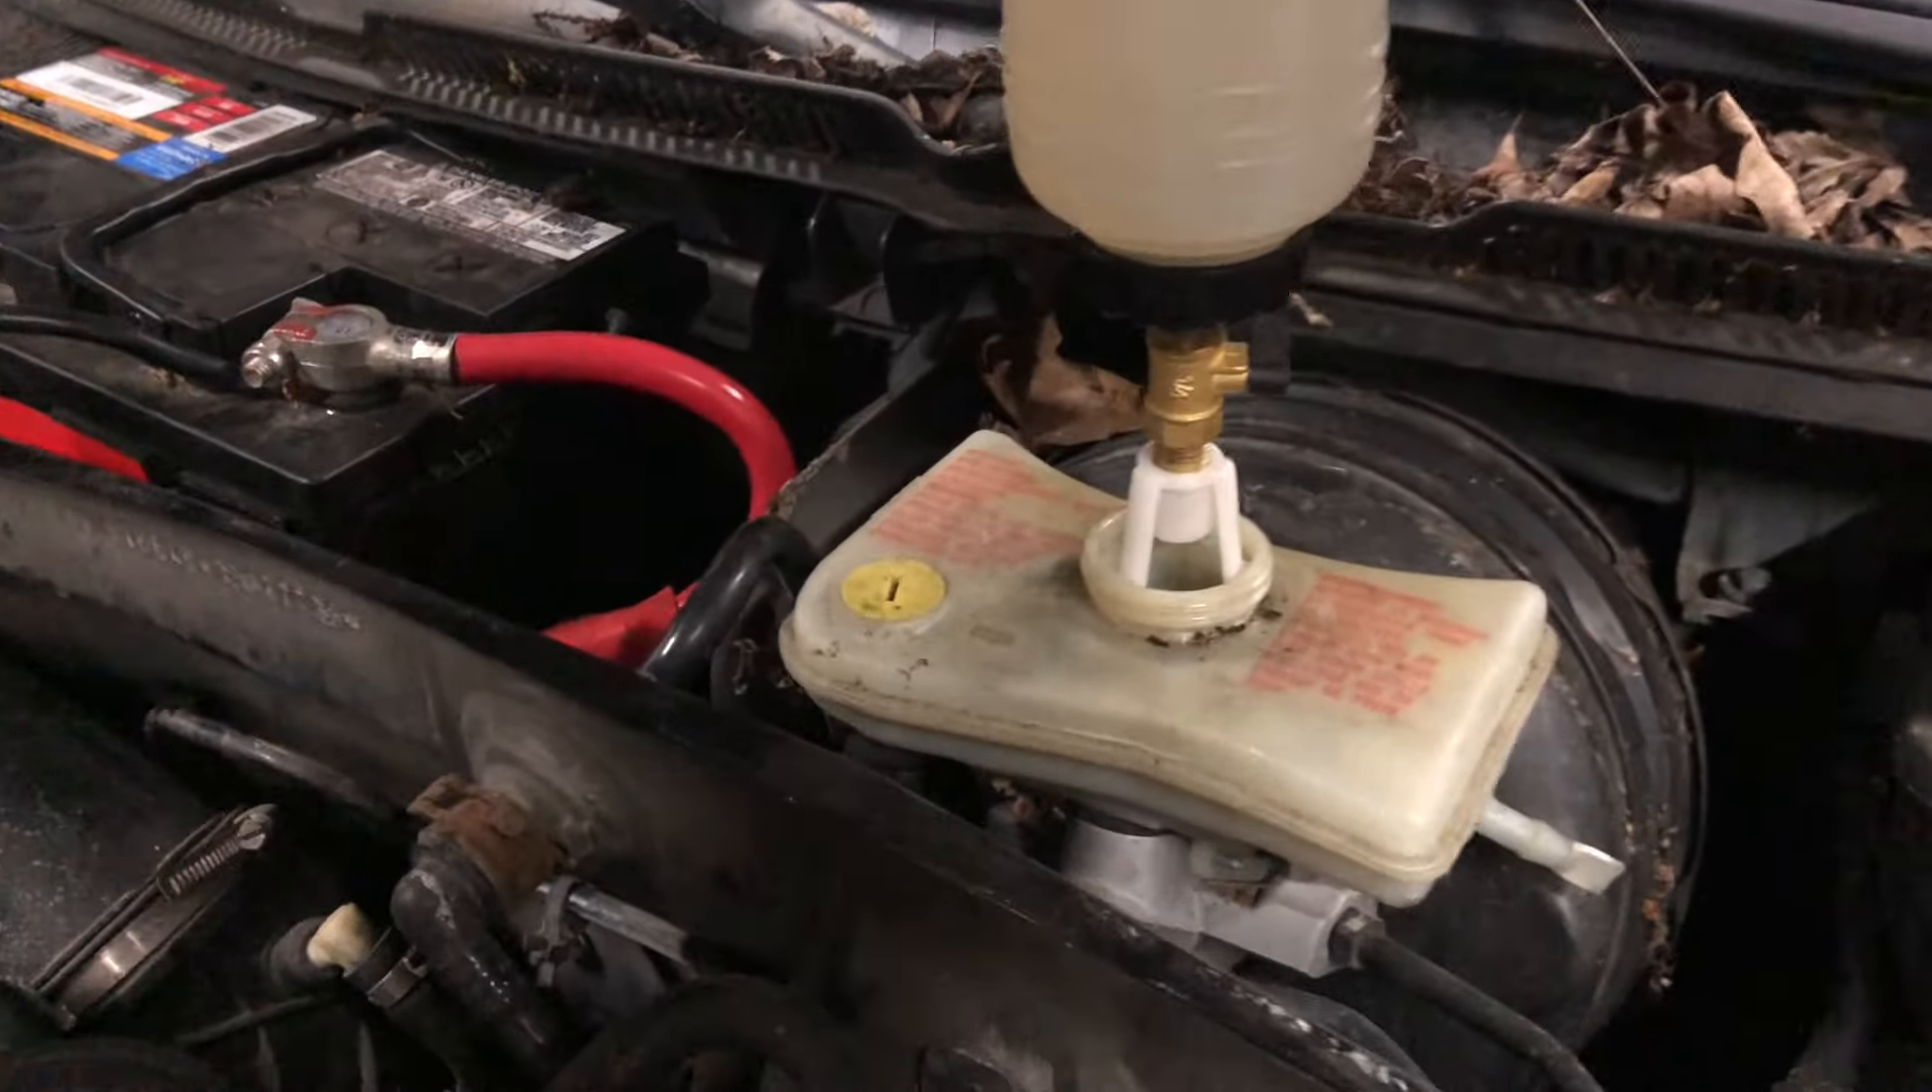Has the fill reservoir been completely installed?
Yes.